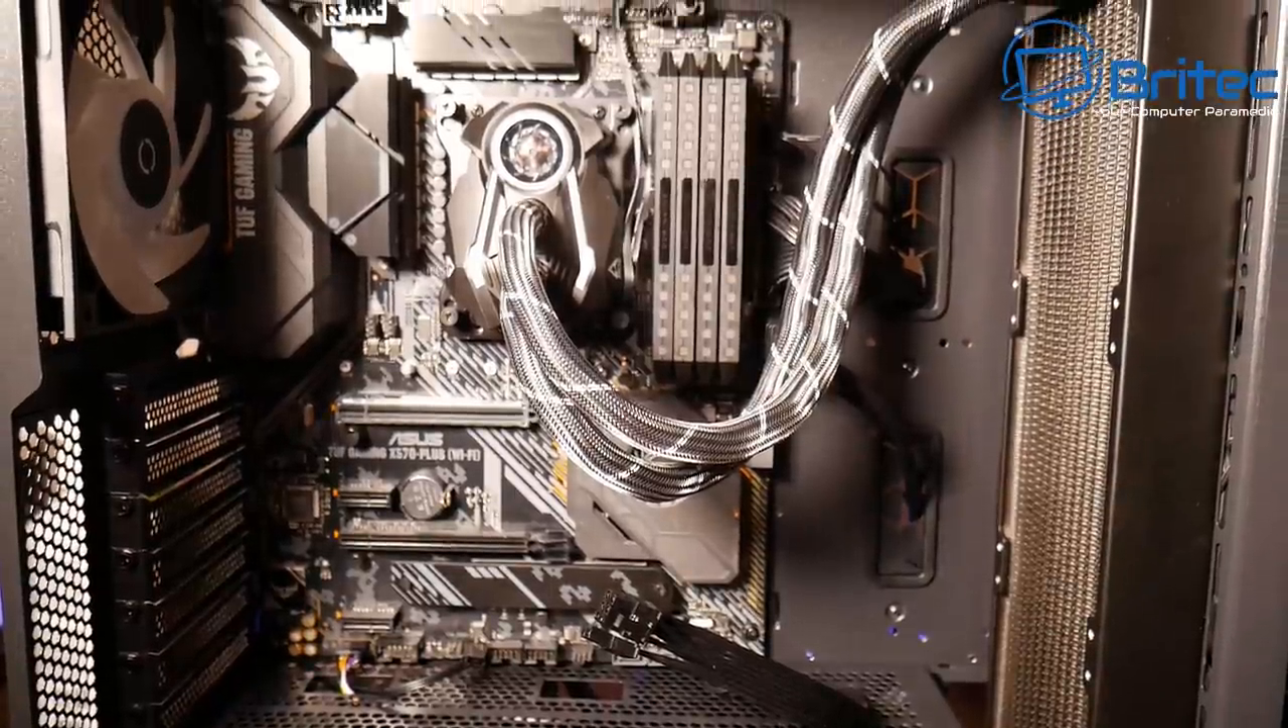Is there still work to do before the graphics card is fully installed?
Yes.